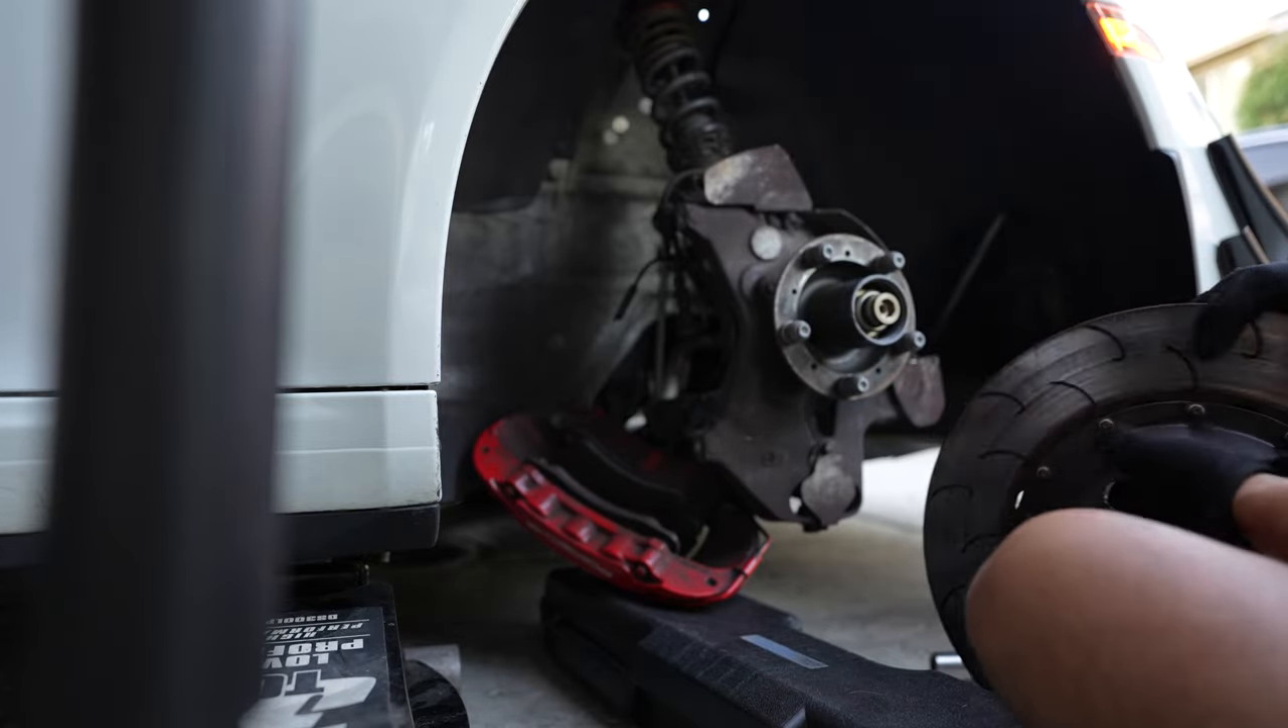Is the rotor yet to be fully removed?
No.